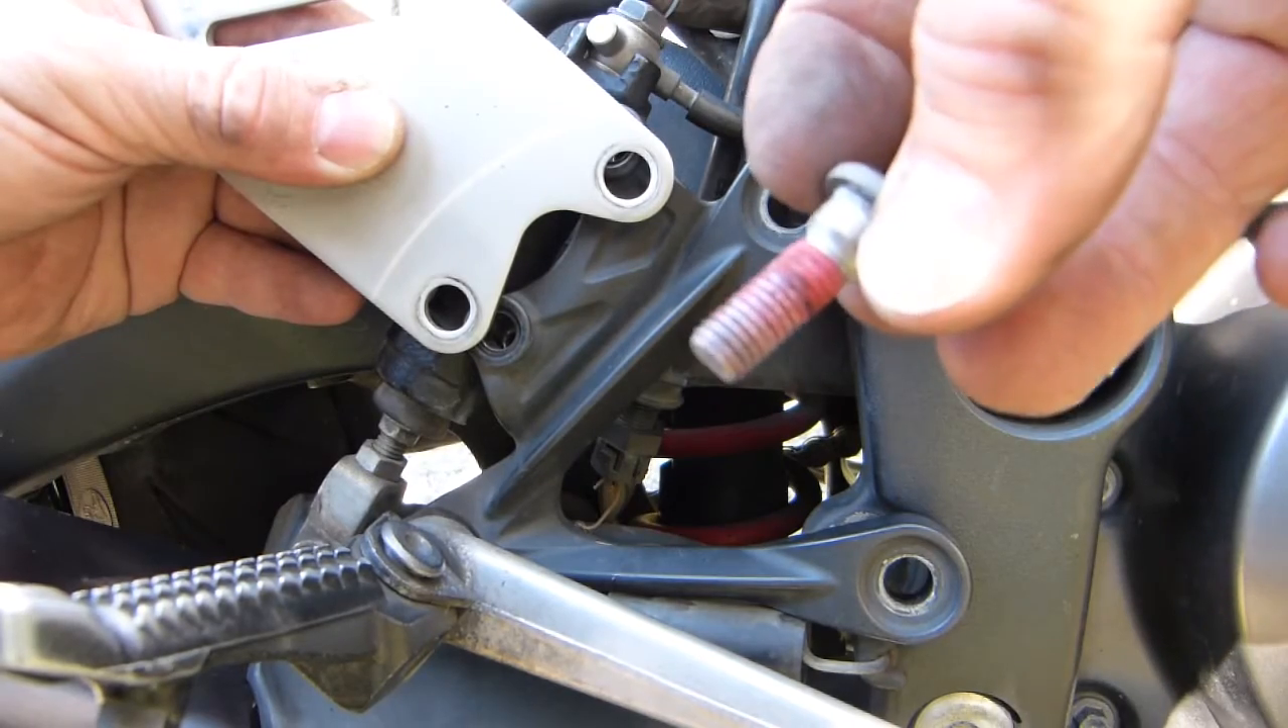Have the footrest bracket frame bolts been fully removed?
Yes.